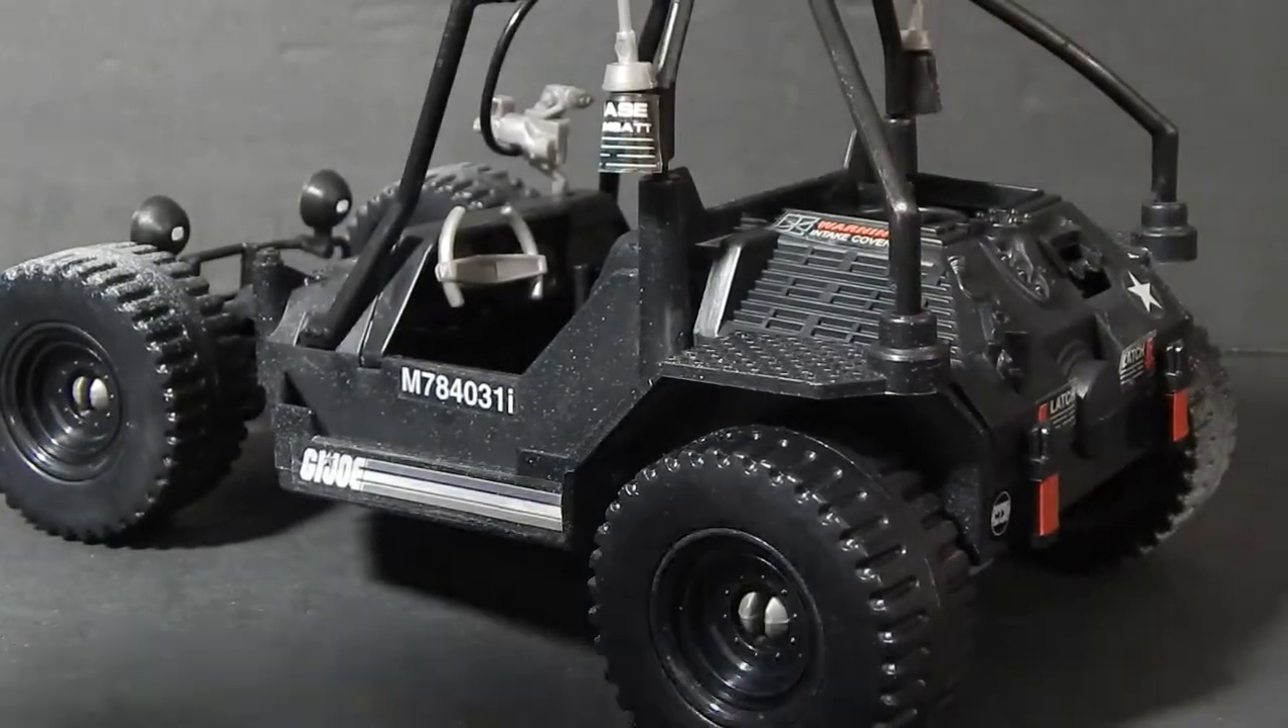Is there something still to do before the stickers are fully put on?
No.